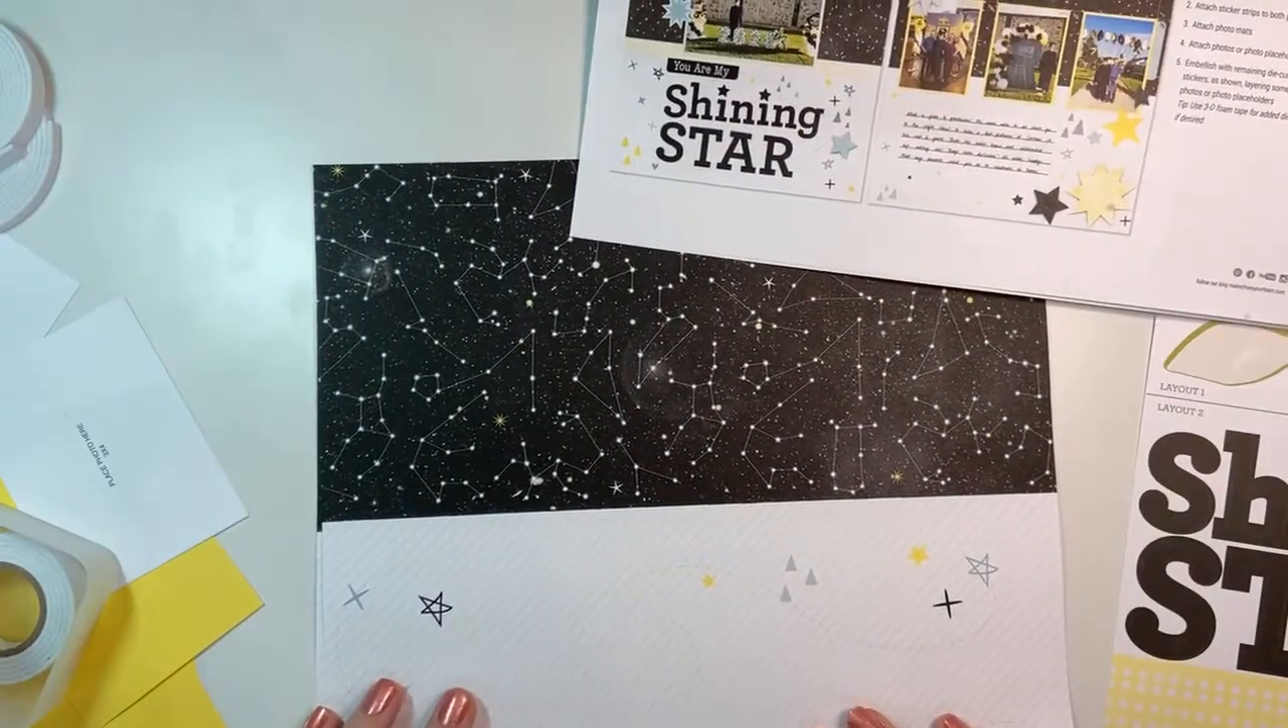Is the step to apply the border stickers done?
No.